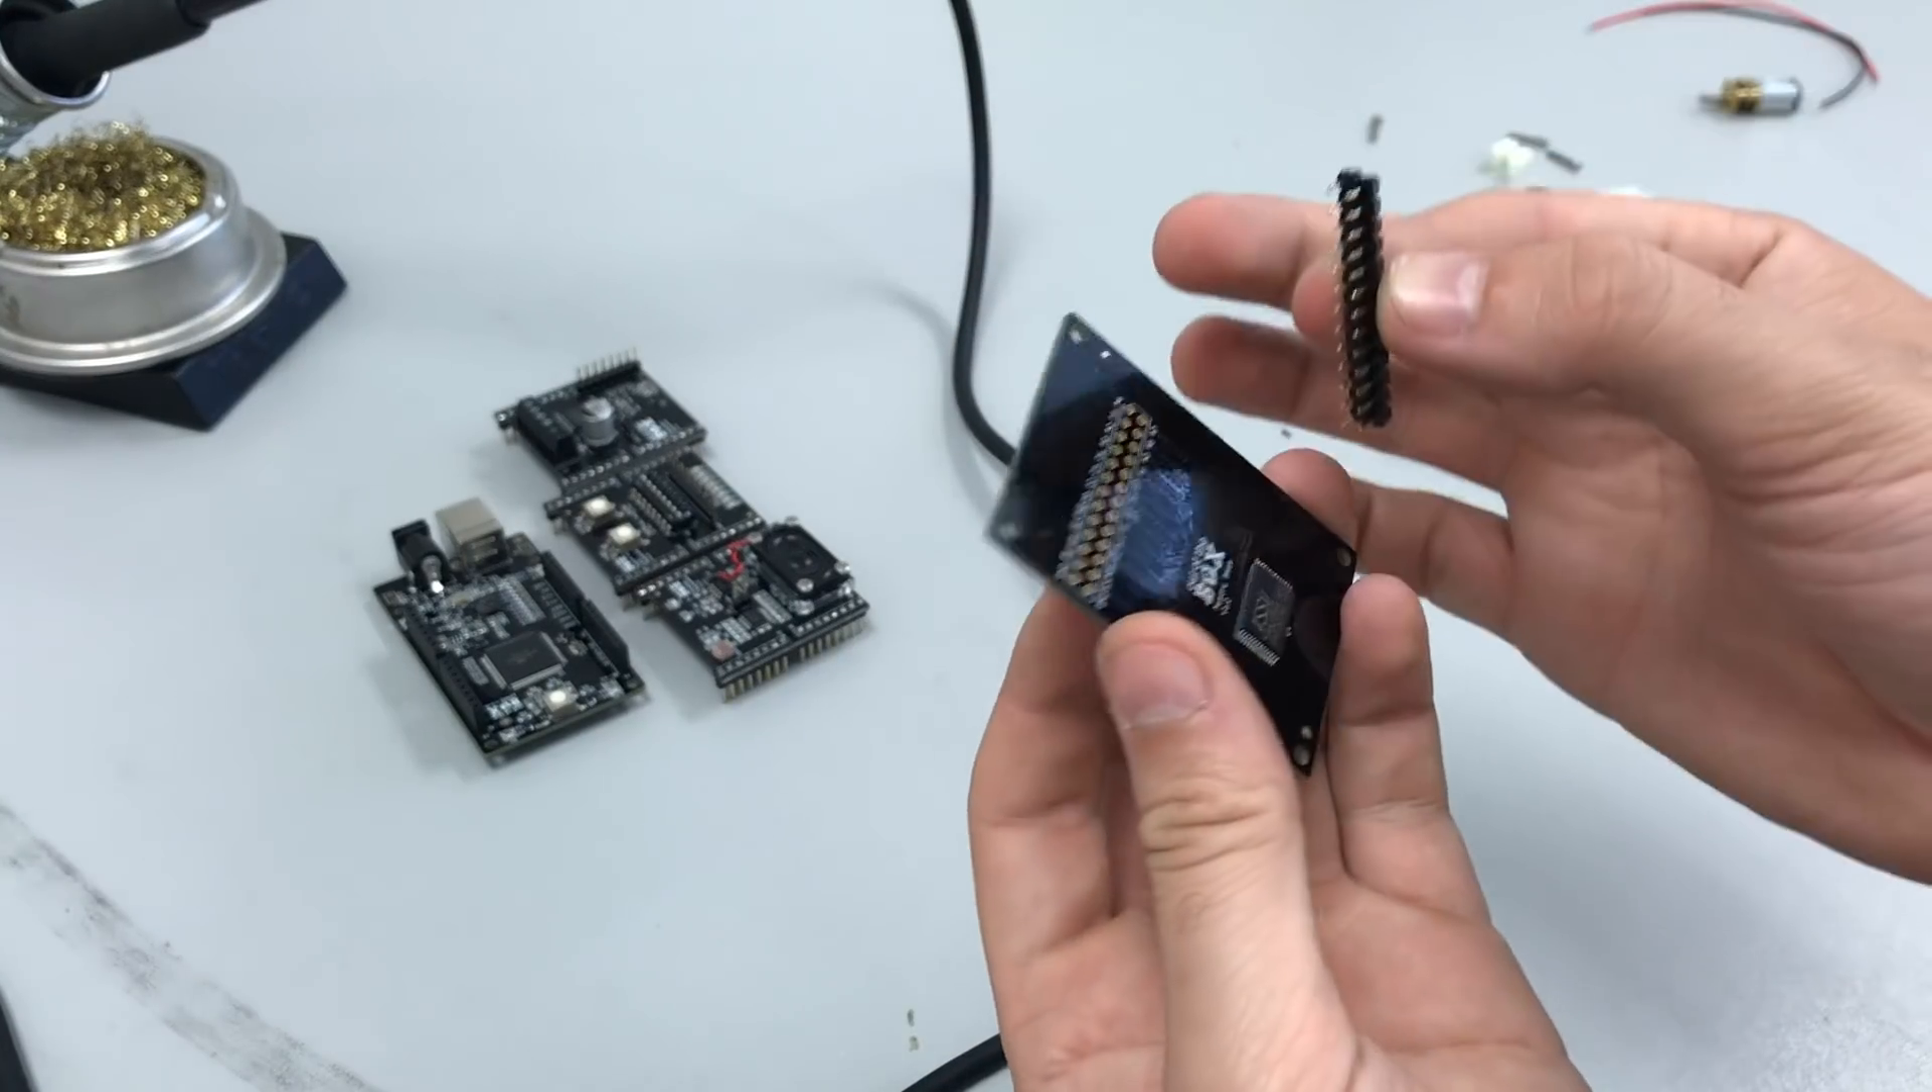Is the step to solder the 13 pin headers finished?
No.